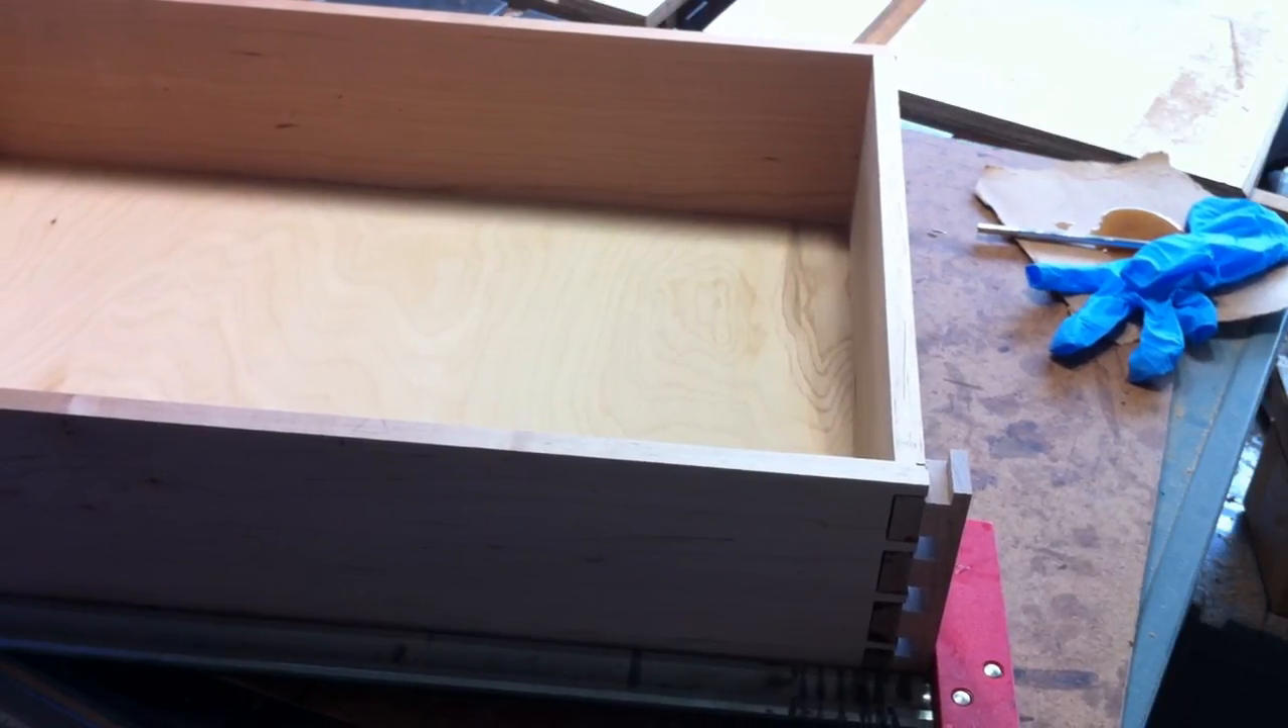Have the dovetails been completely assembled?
Yes.